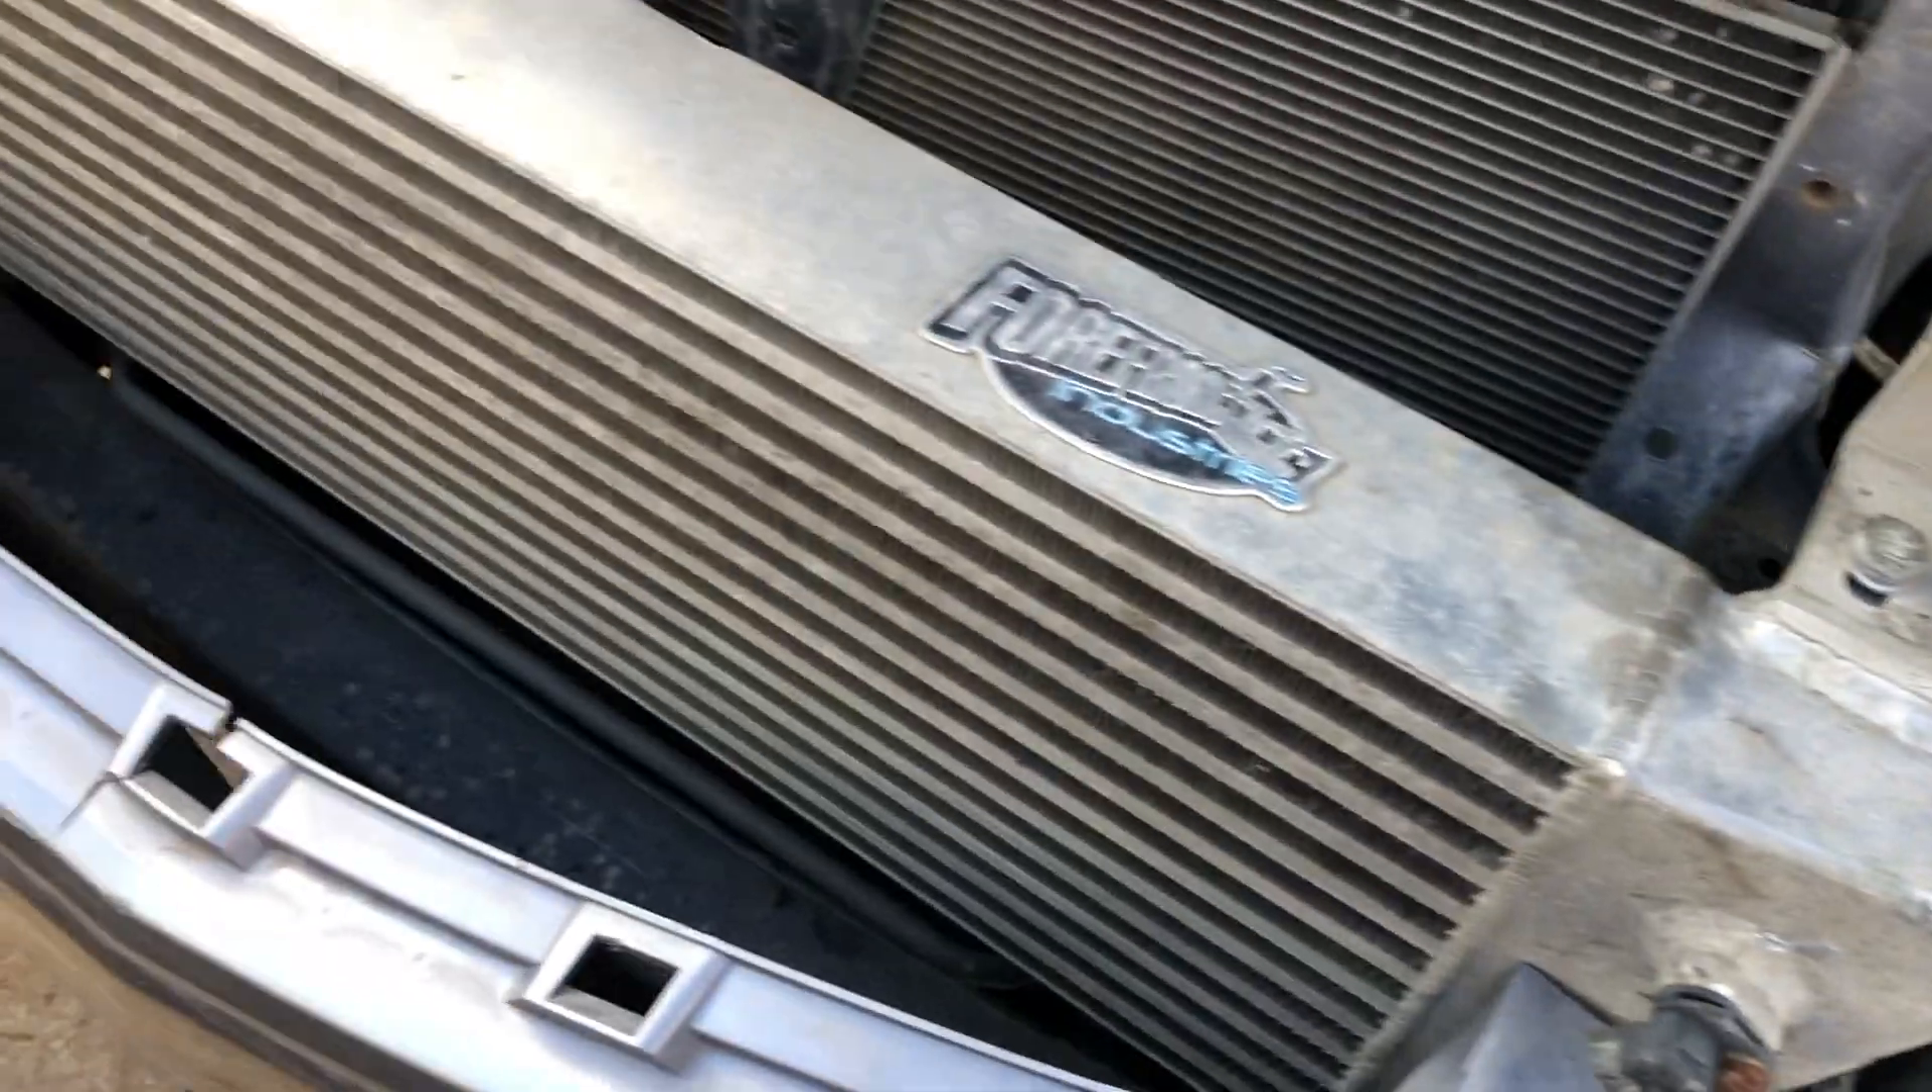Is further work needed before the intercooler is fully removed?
Yes.